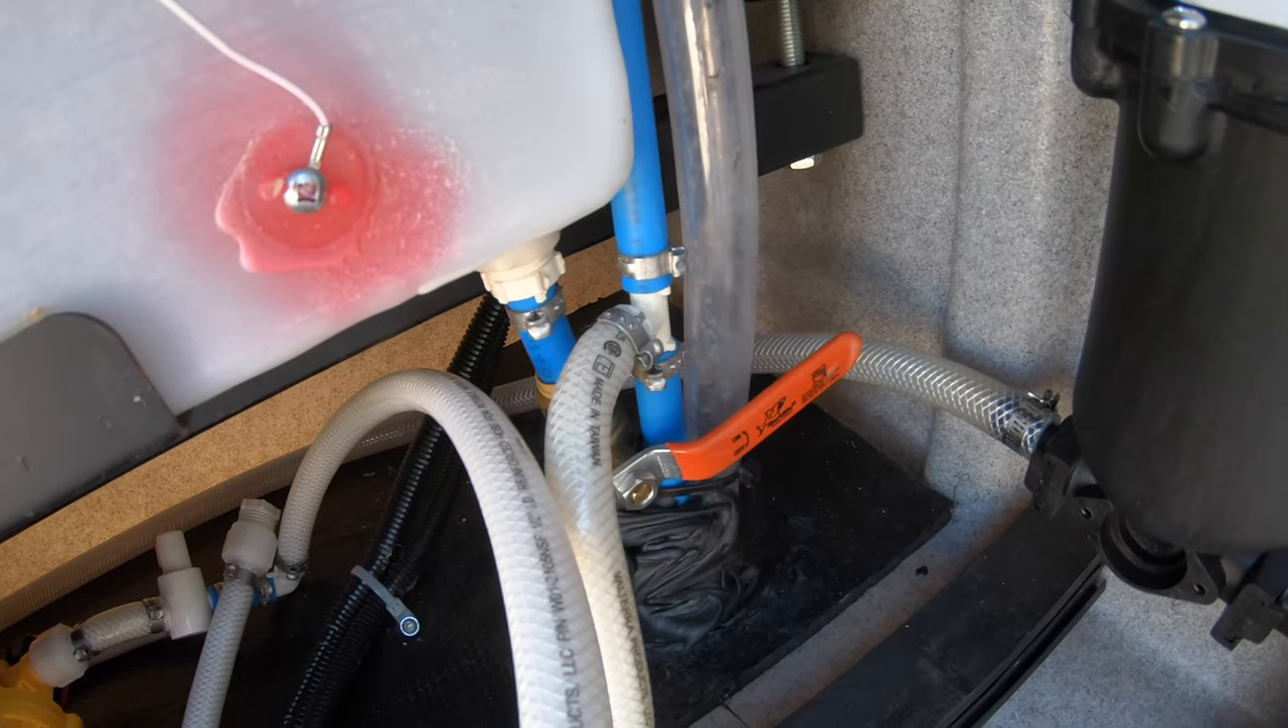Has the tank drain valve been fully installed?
Yes.